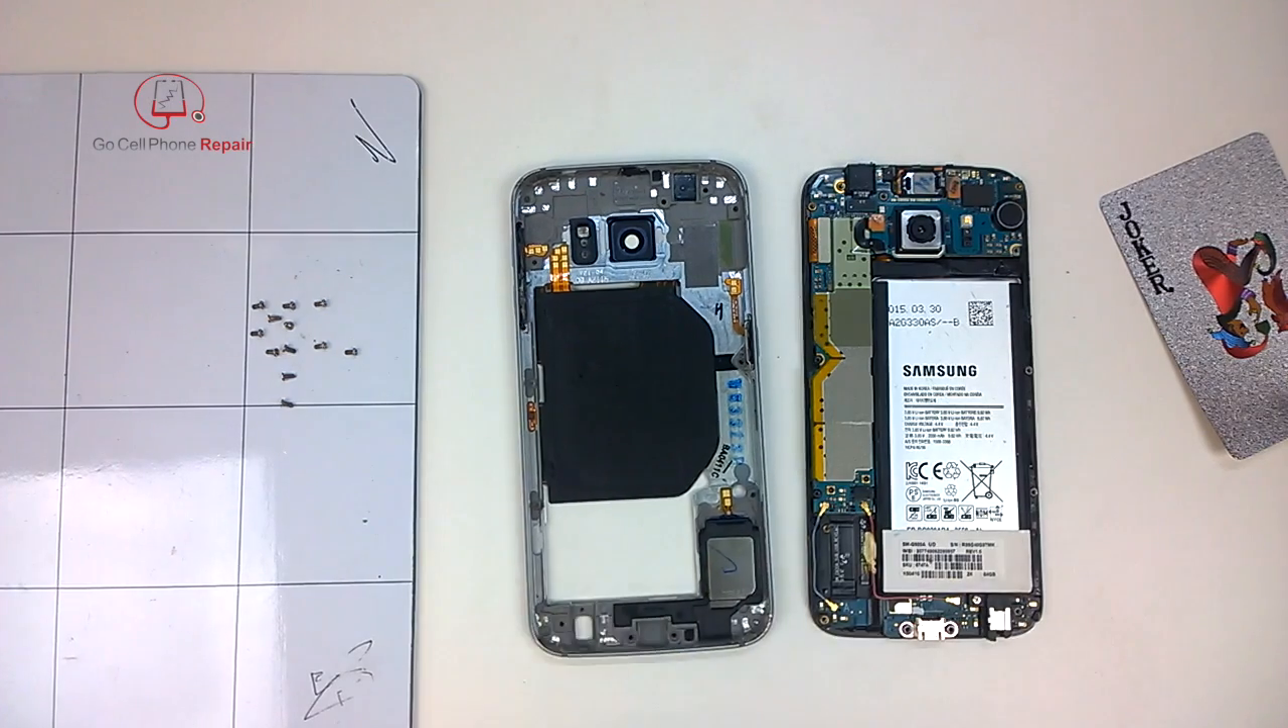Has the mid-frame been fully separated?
Yes.